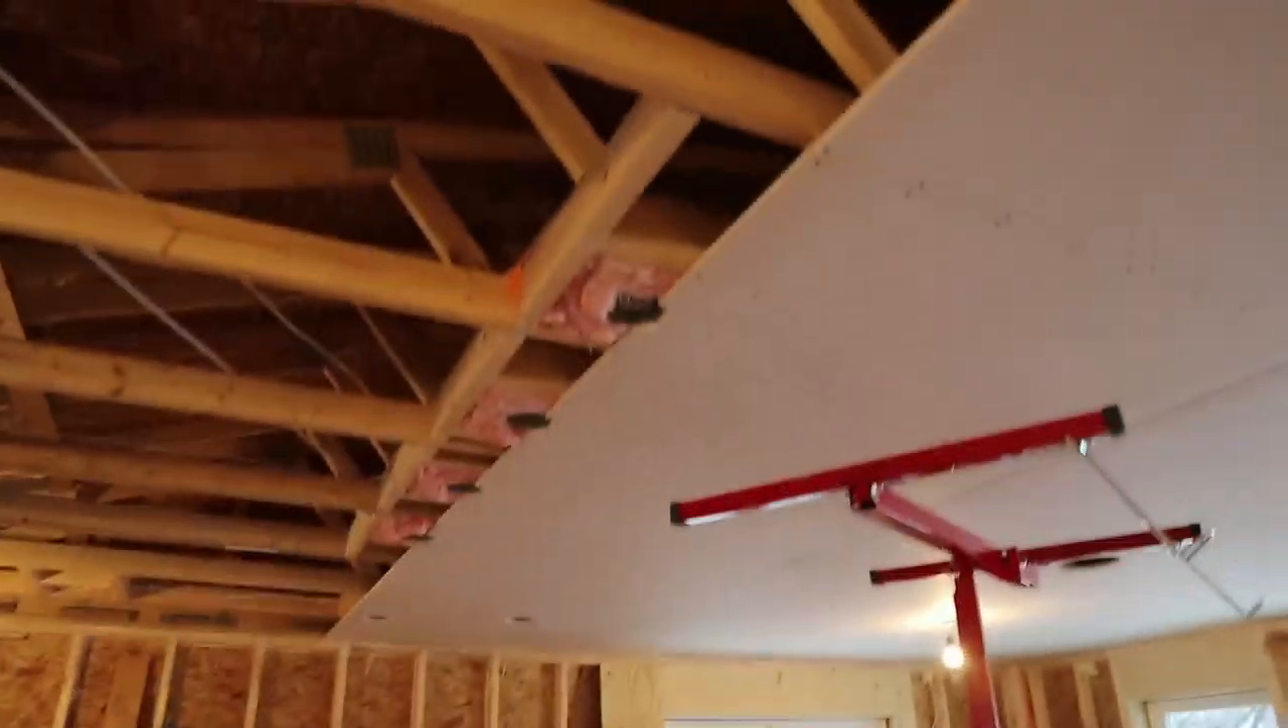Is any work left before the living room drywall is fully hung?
Yes.